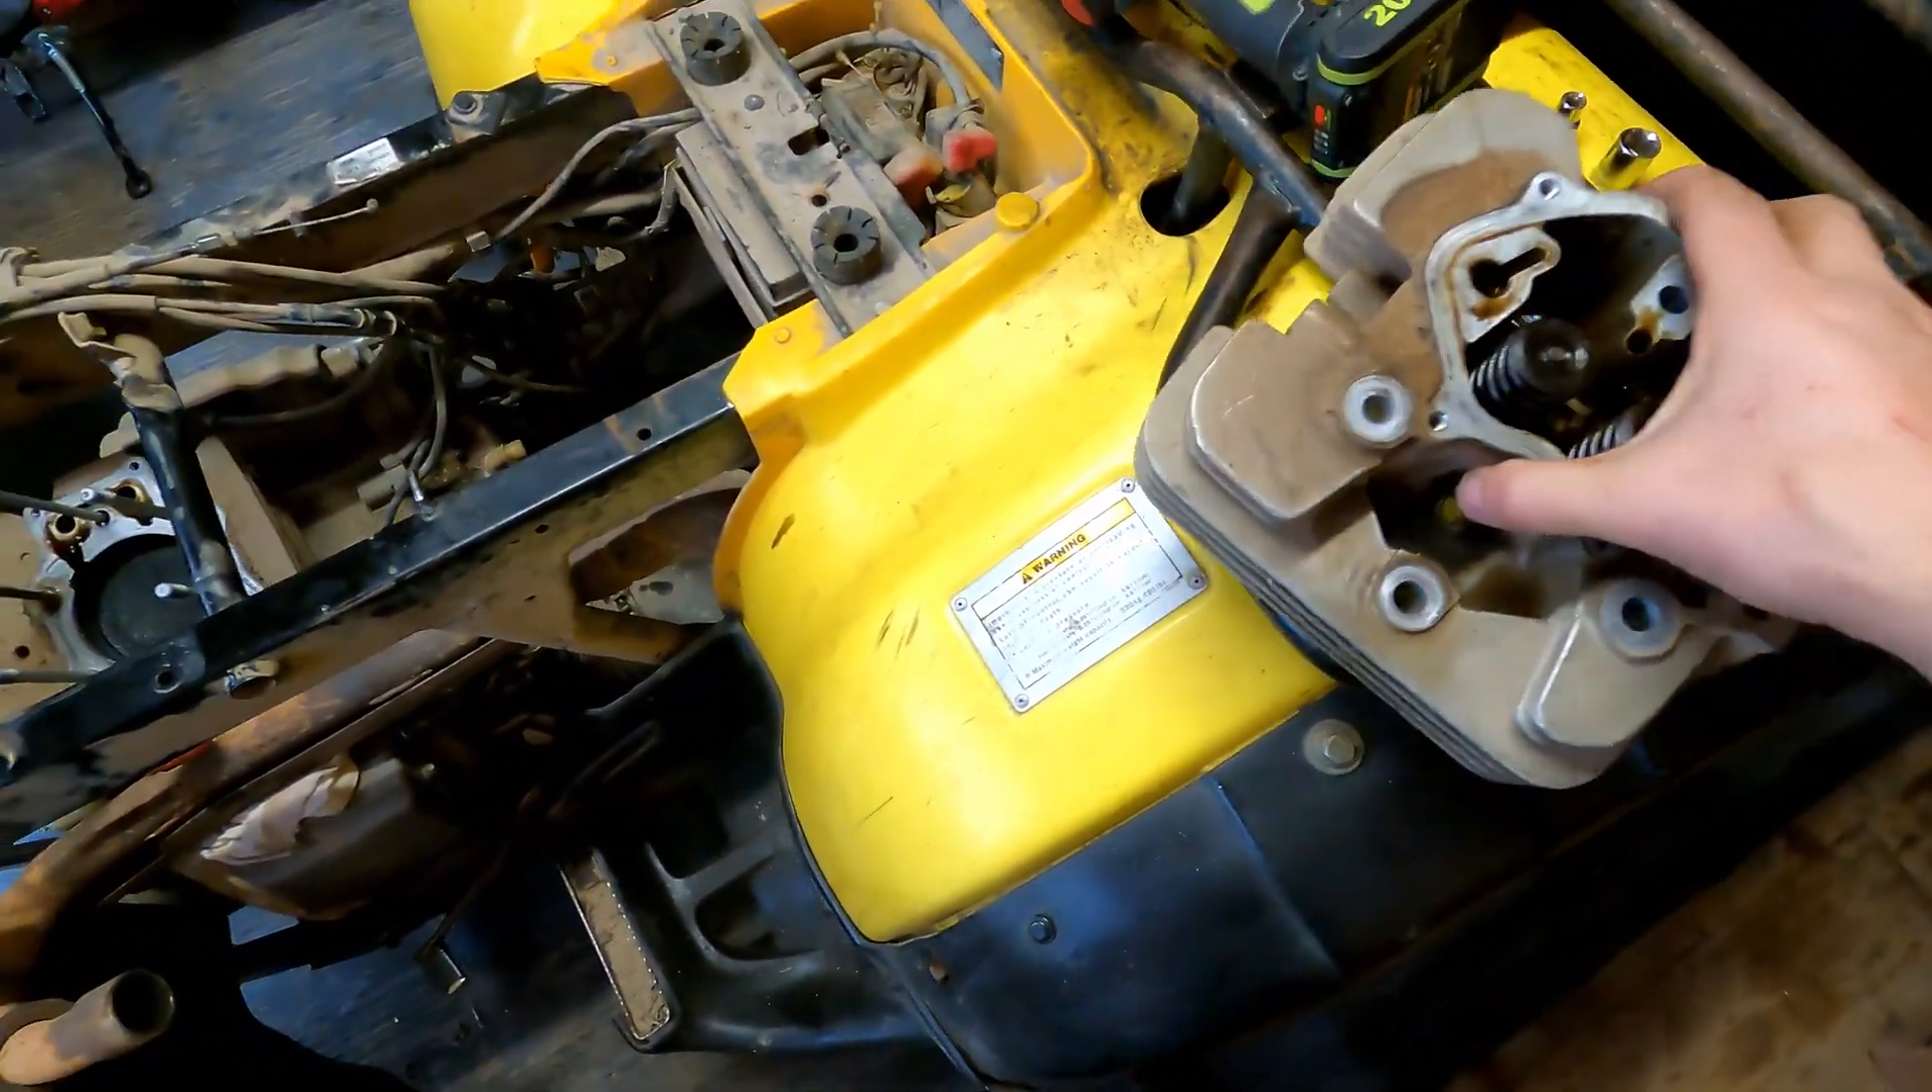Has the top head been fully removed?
Yes.